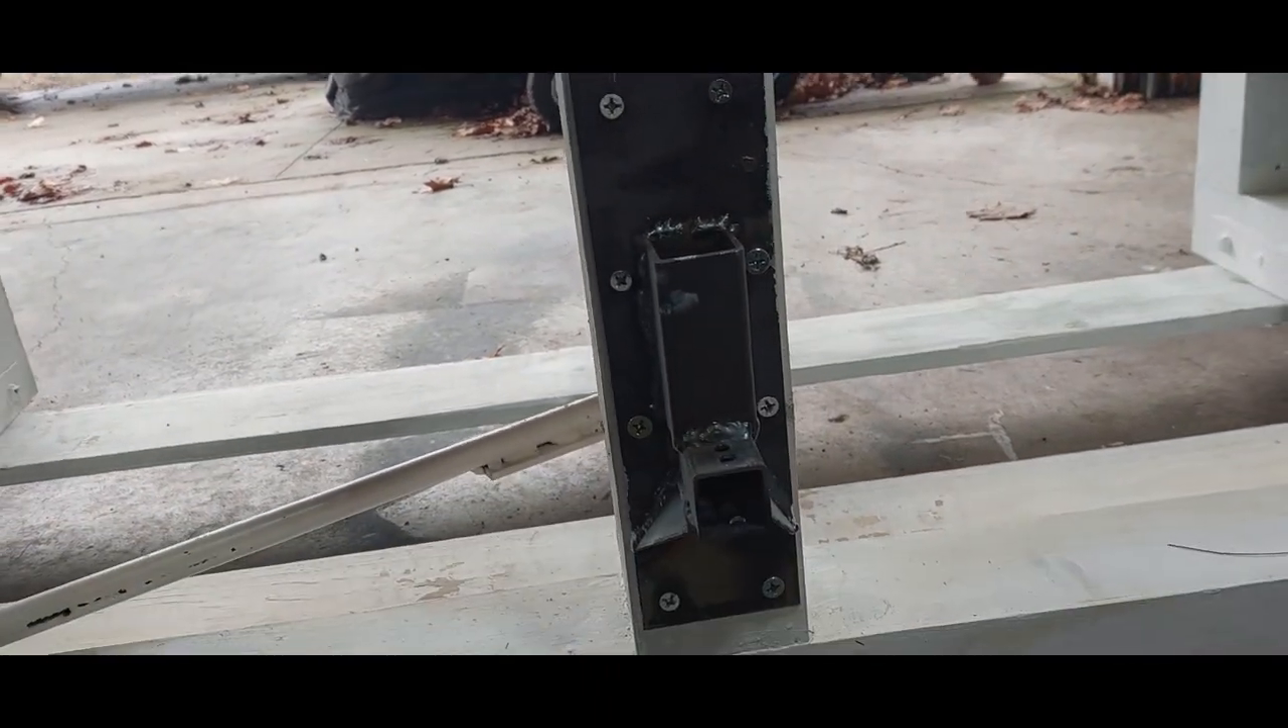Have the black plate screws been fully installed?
Yes.